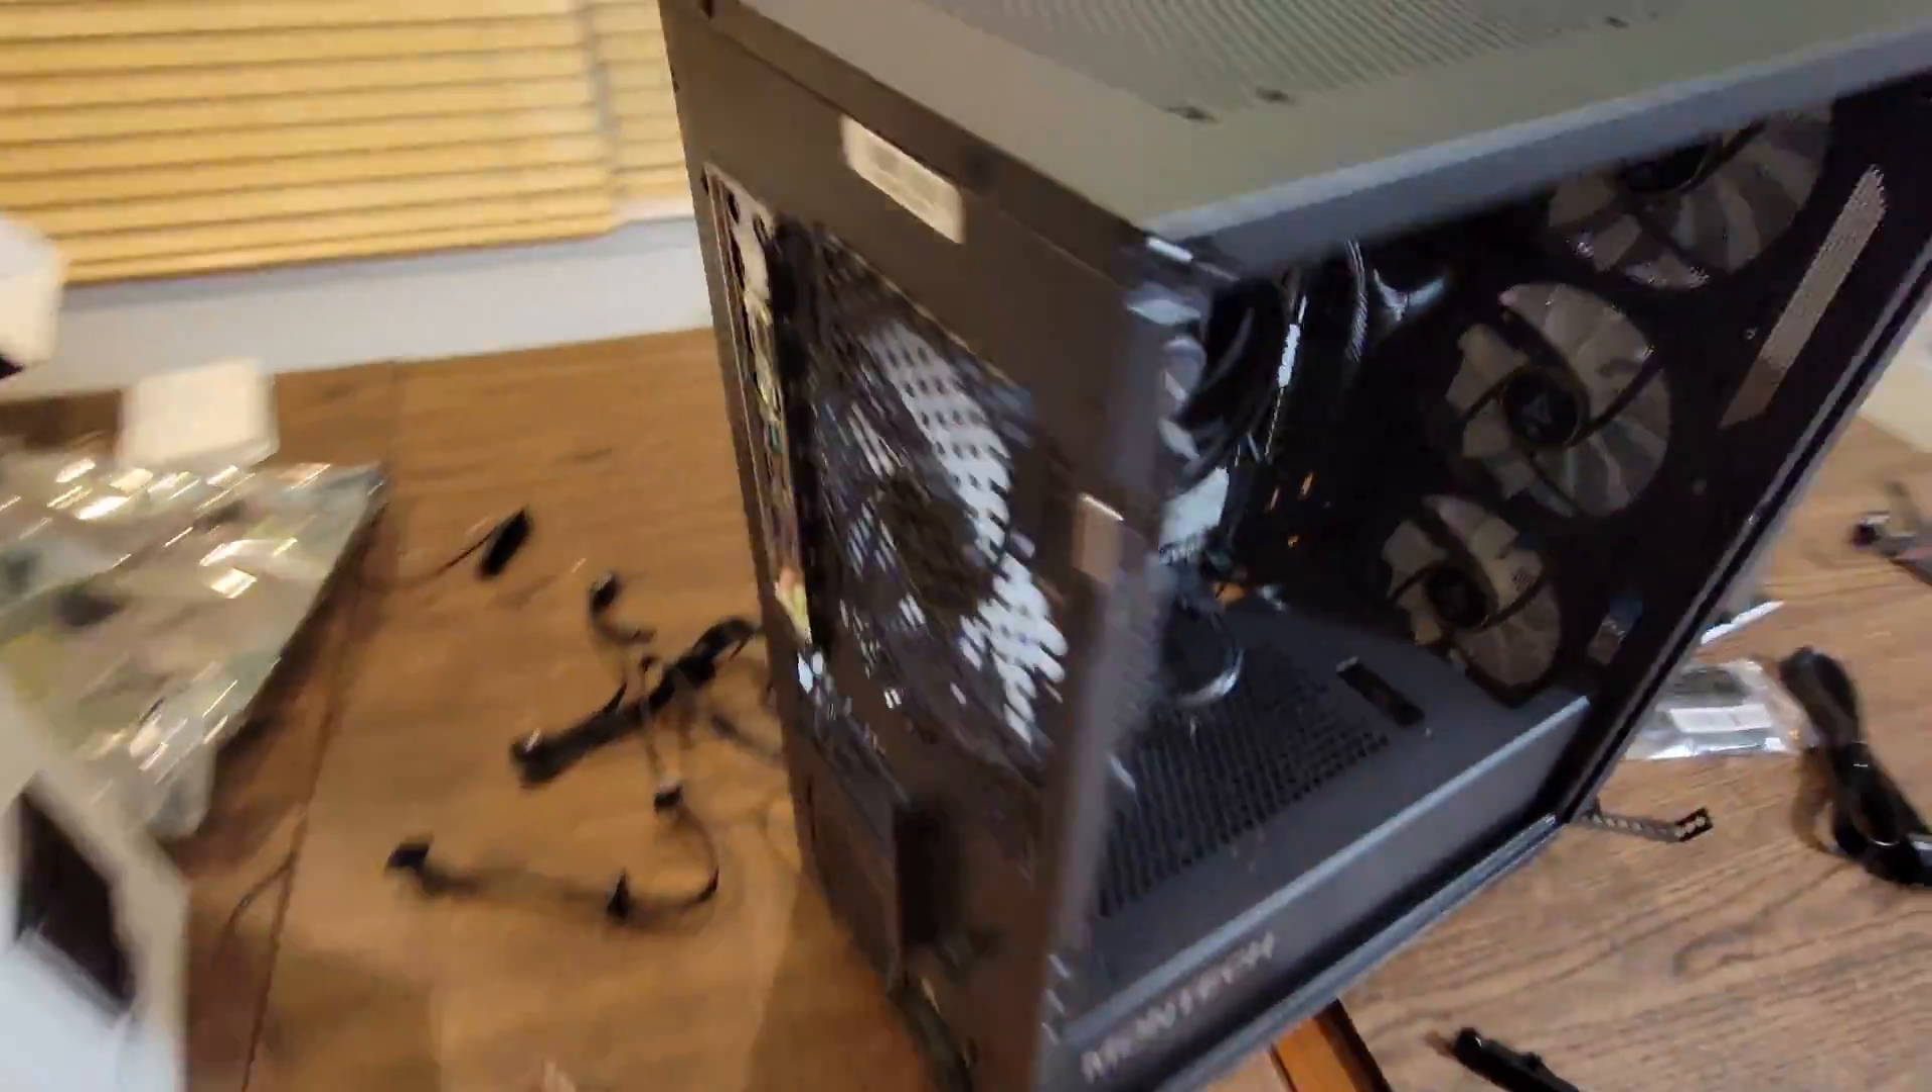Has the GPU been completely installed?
No.